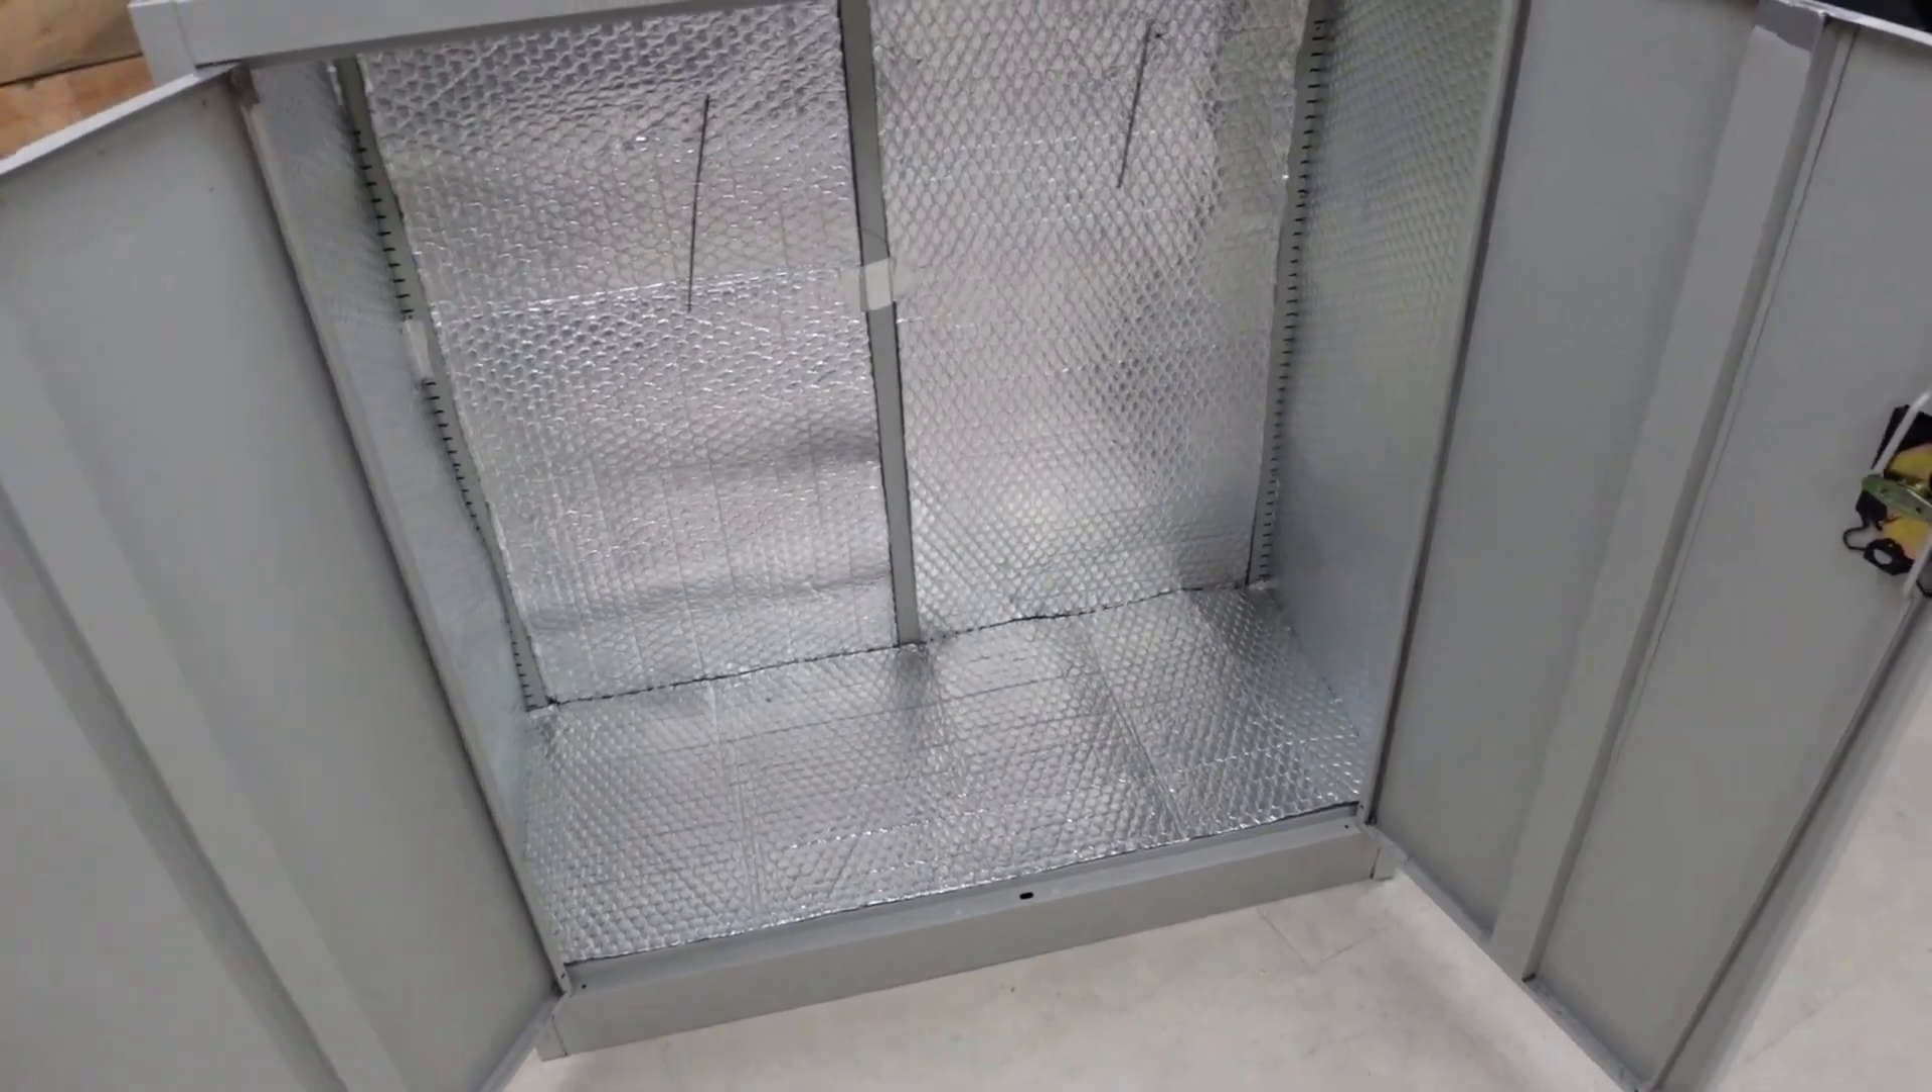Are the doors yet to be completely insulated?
Yes.